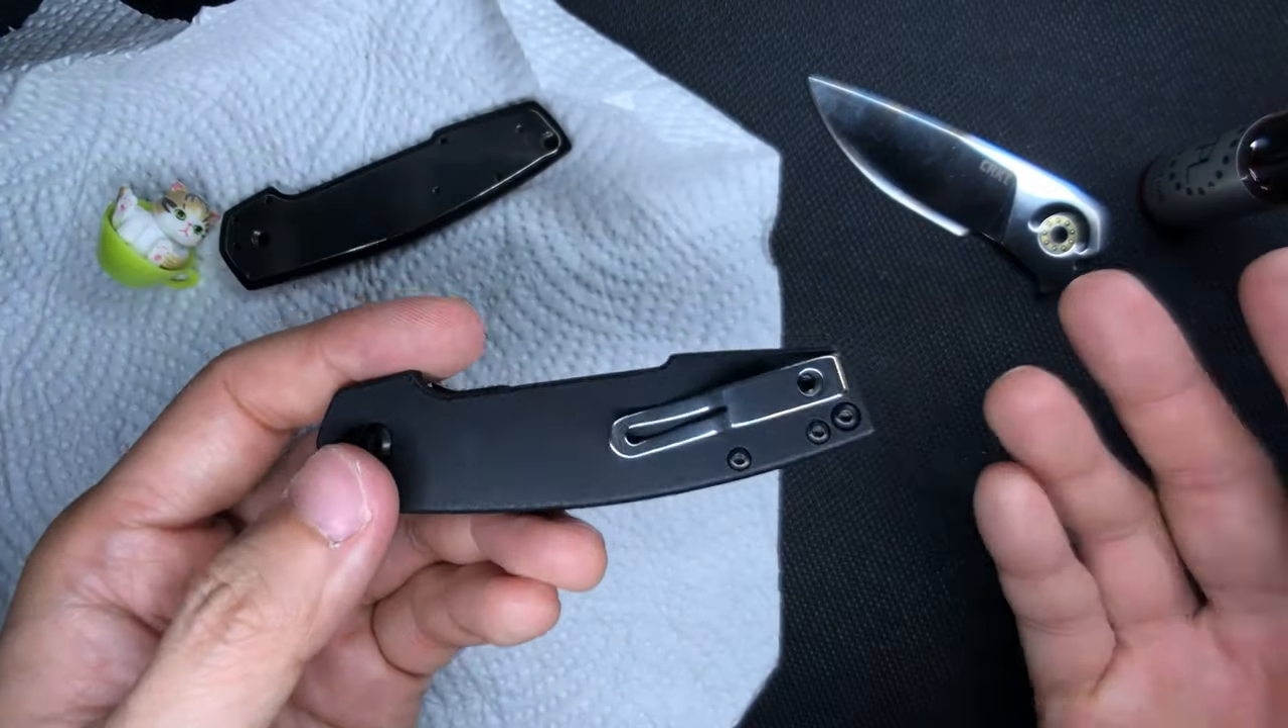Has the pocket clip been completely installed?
Yes.